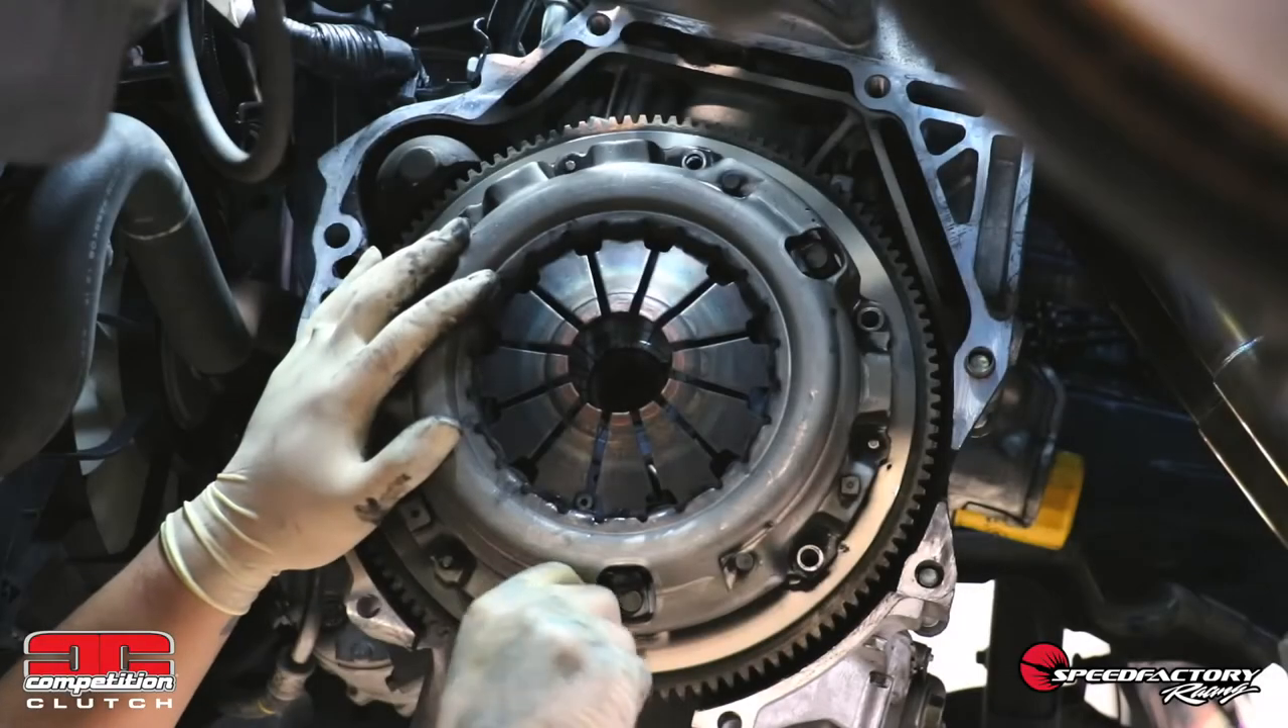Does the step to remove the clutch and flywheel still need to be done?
Yes.